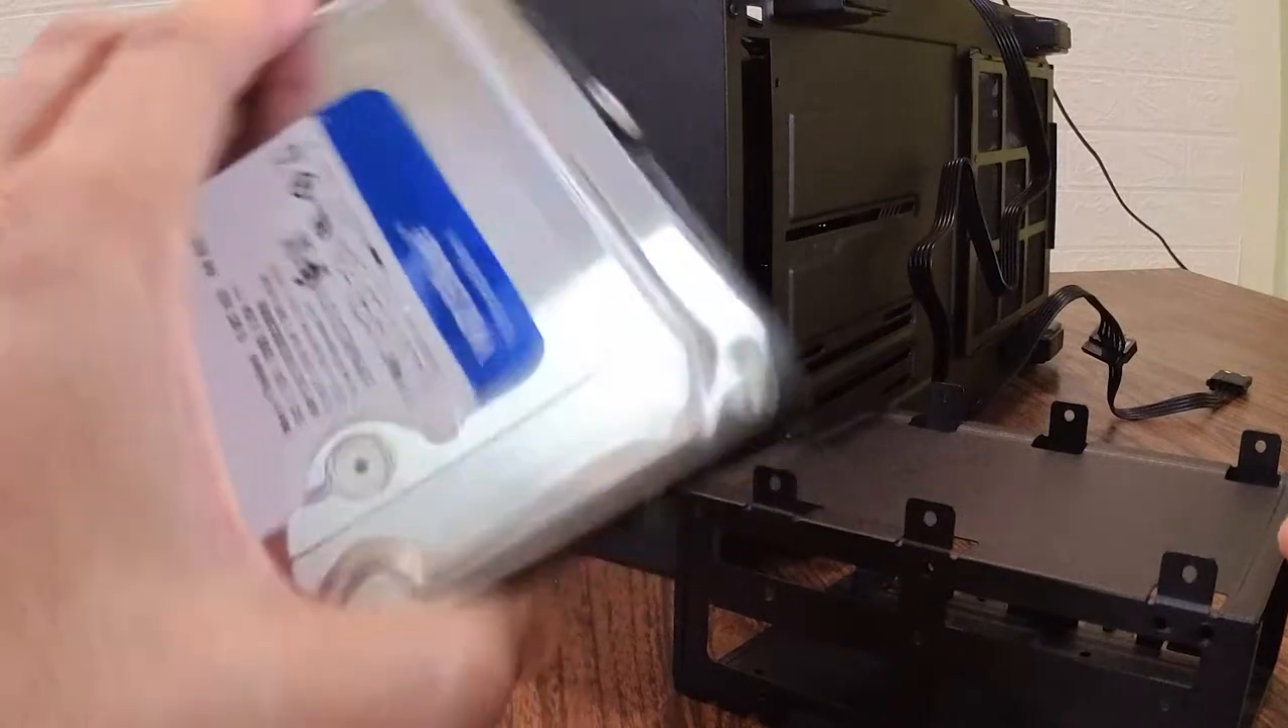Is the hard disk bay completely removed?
Yes.